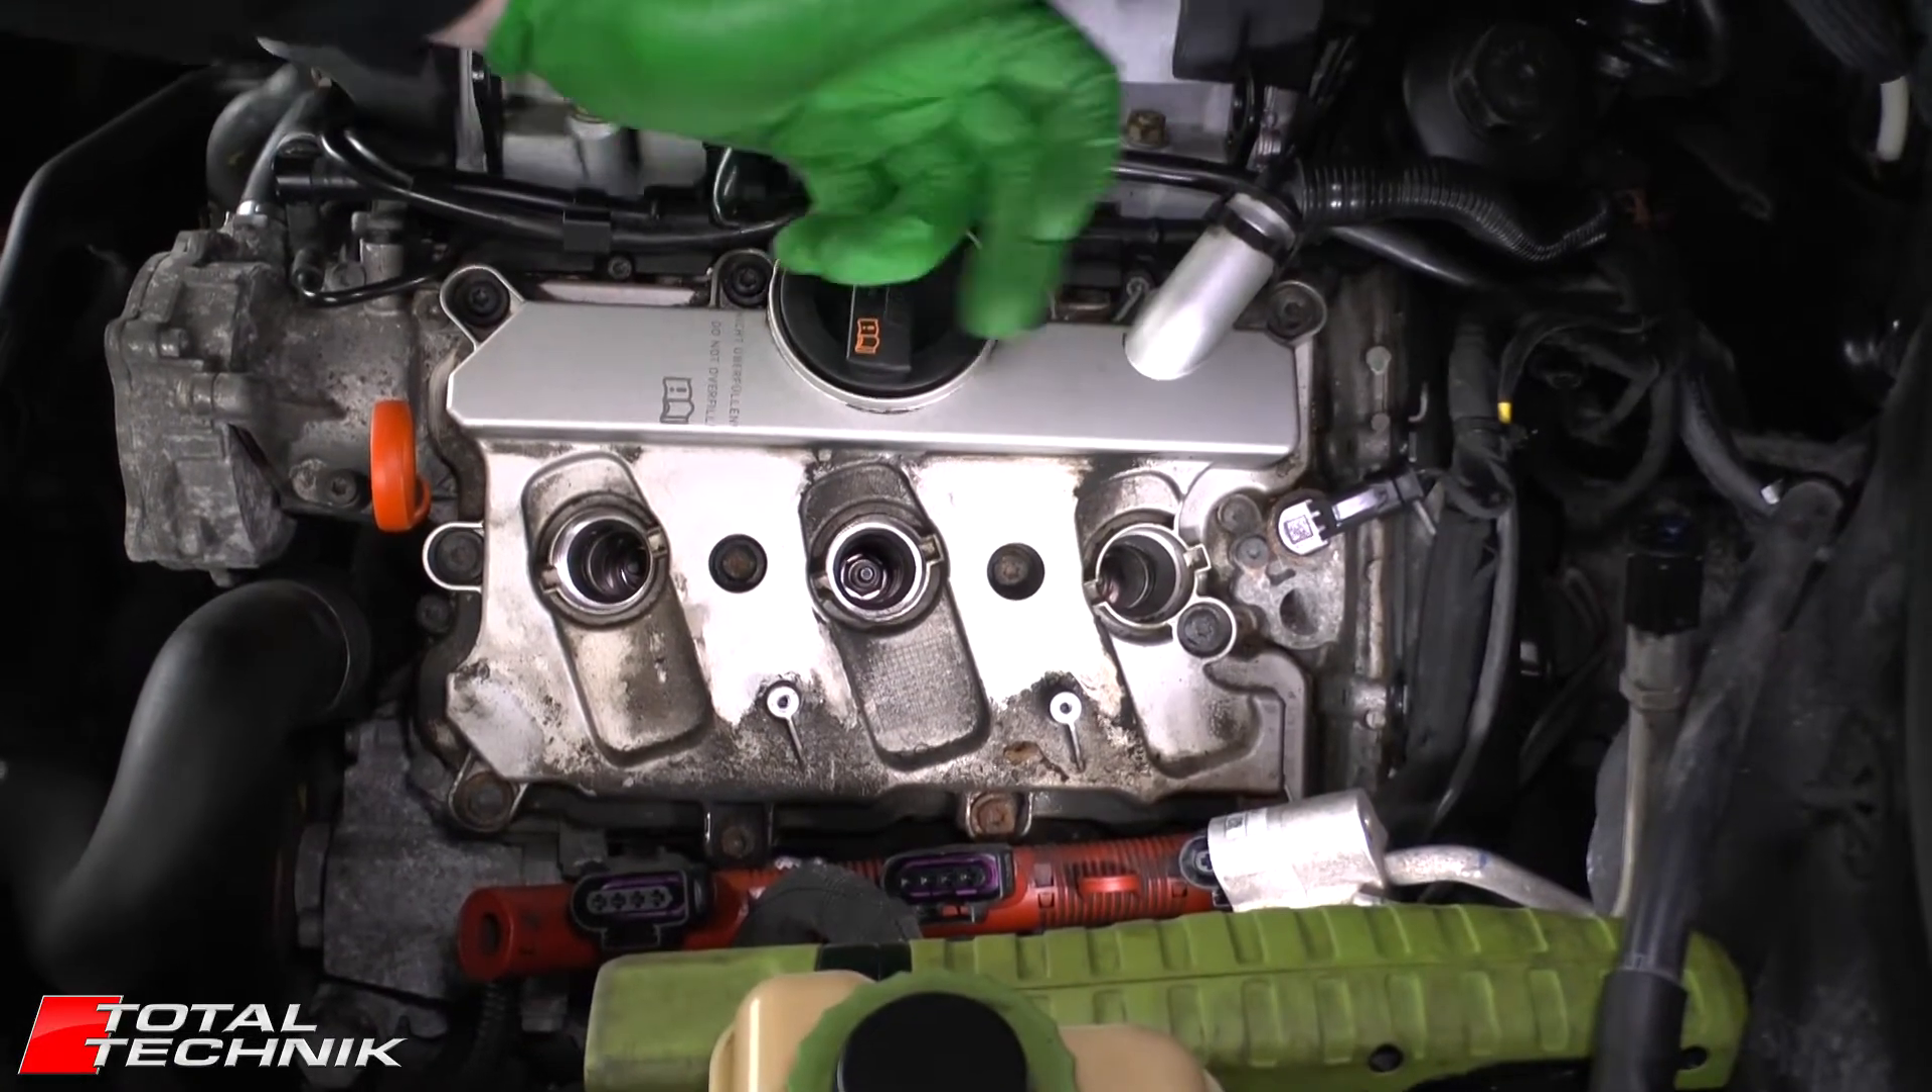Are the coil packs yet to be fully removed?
No.